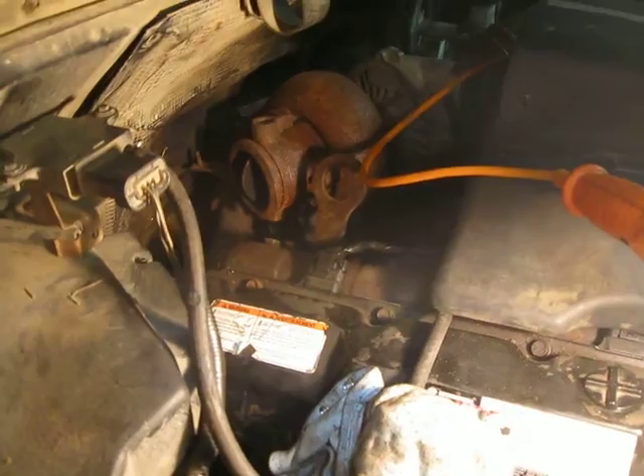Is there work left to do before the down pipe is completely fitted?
Yes.